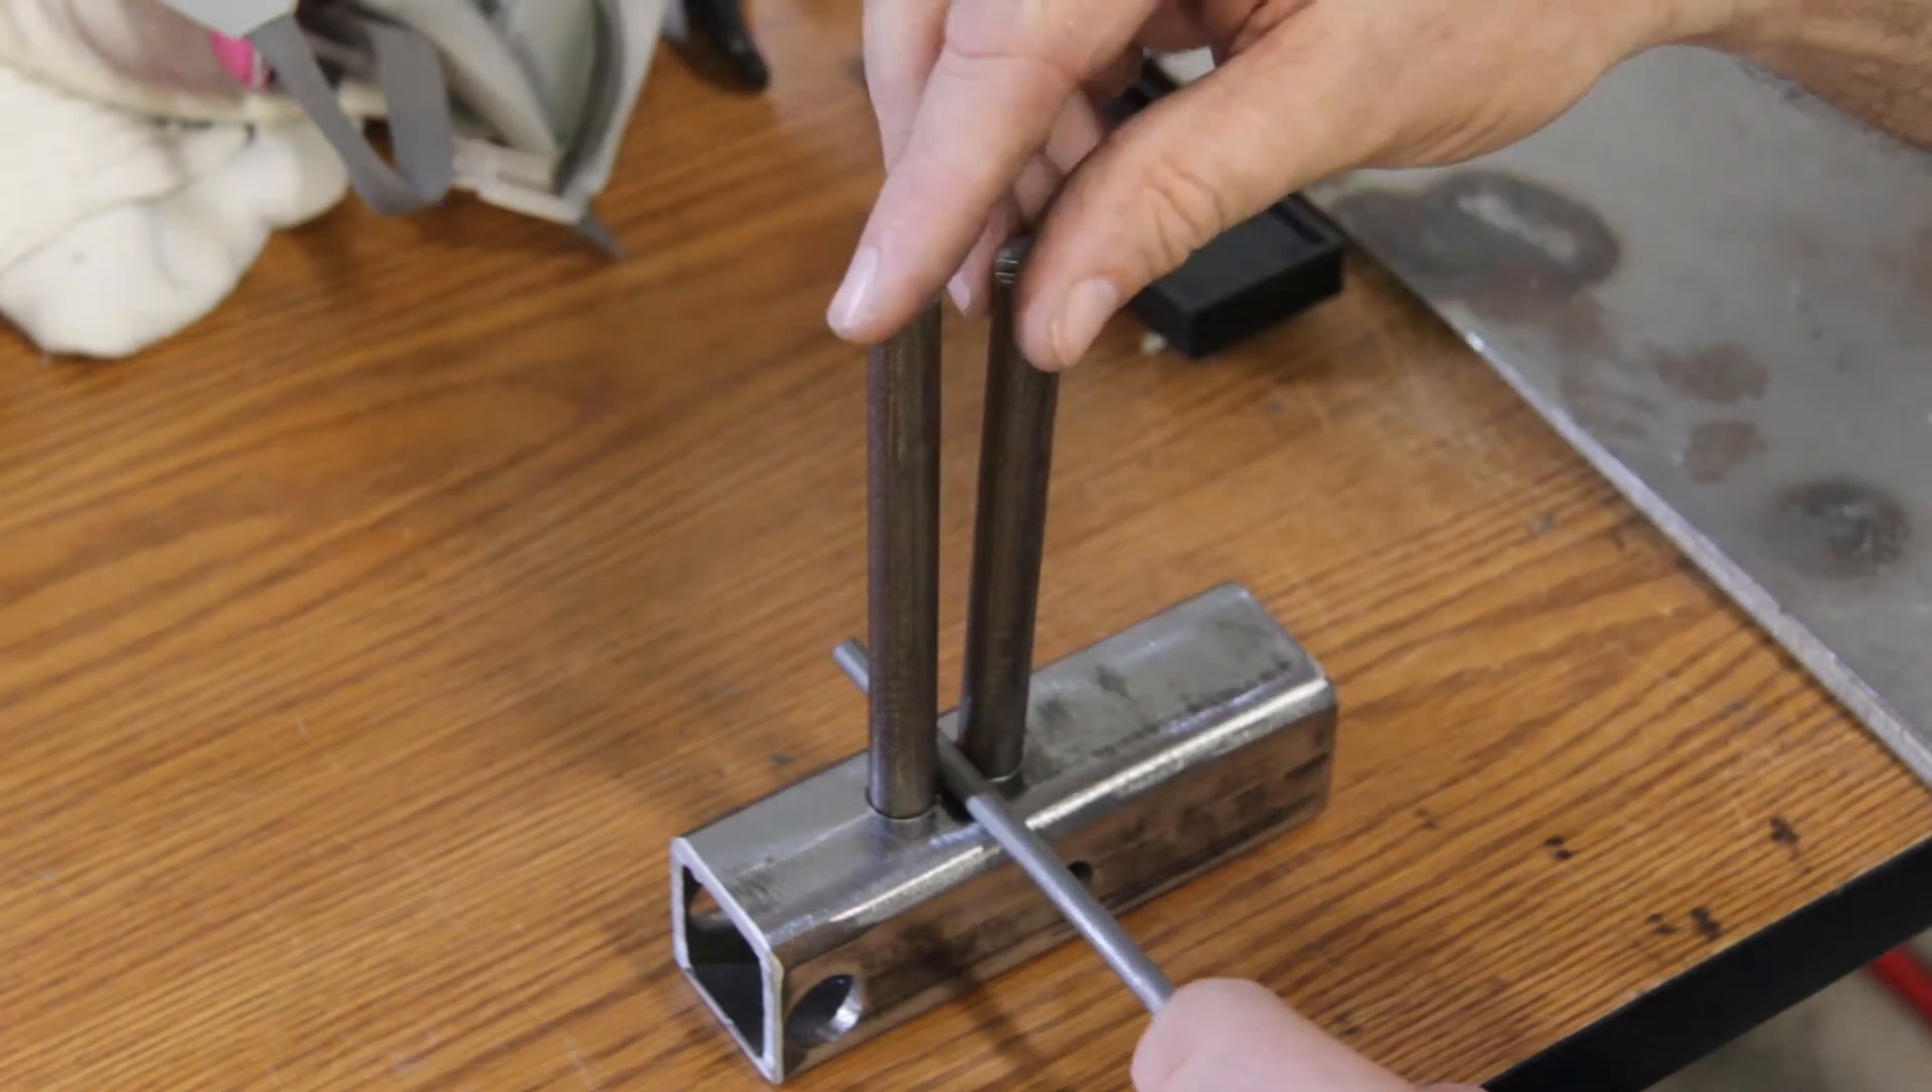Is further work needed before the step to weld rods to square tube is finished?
Yes.